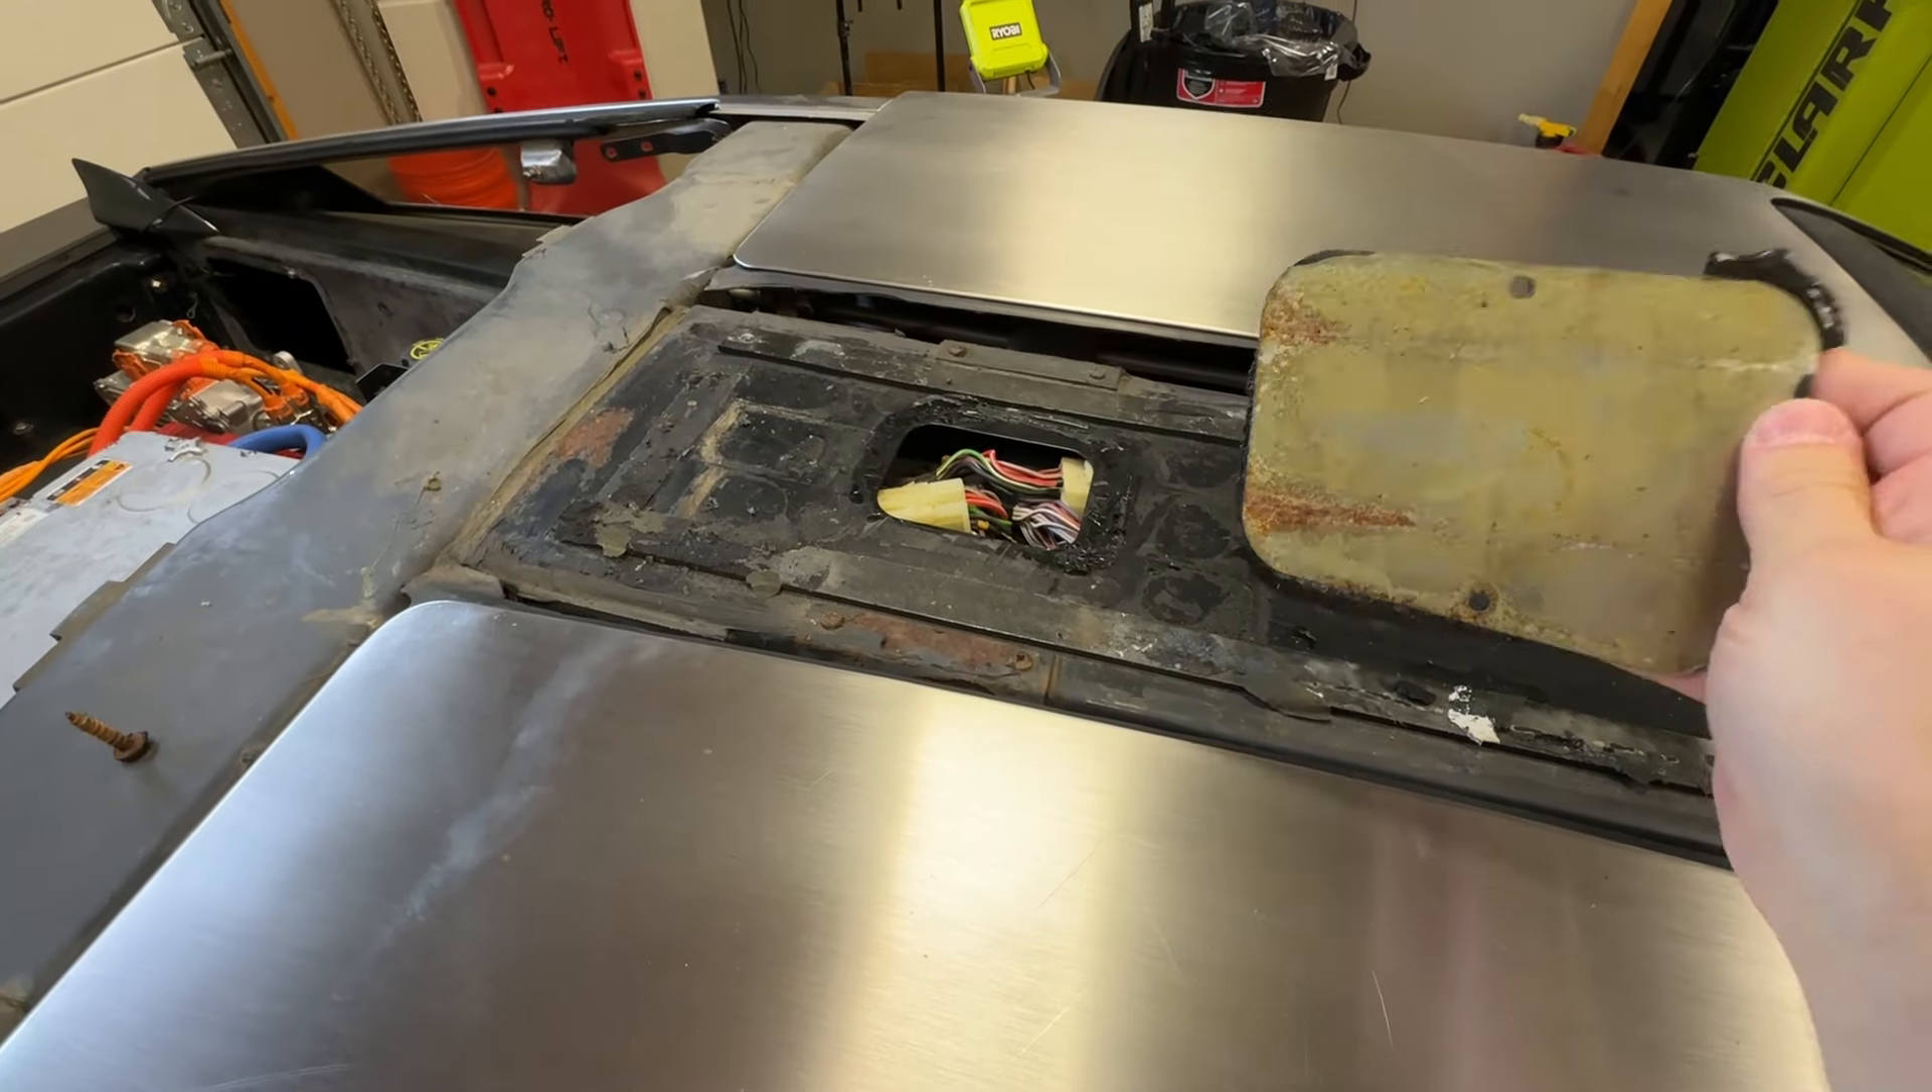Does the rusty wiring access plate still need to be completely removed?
No.